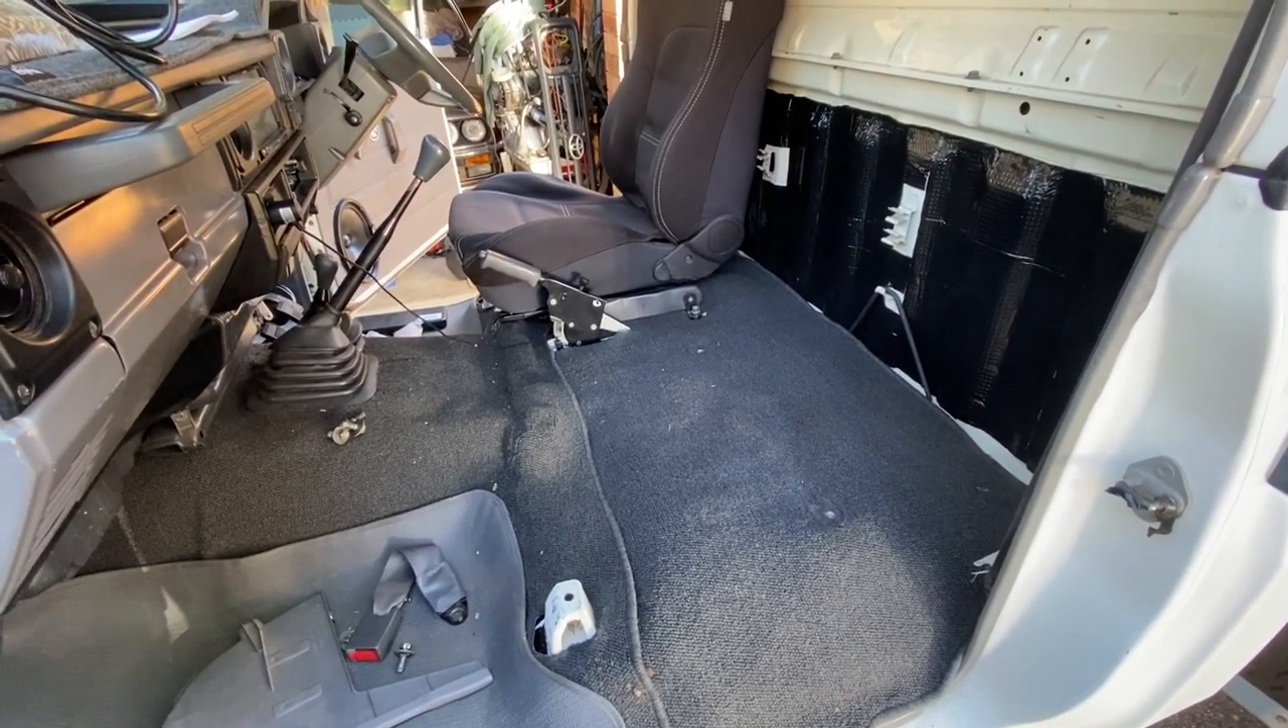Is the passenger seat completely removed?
Yes.